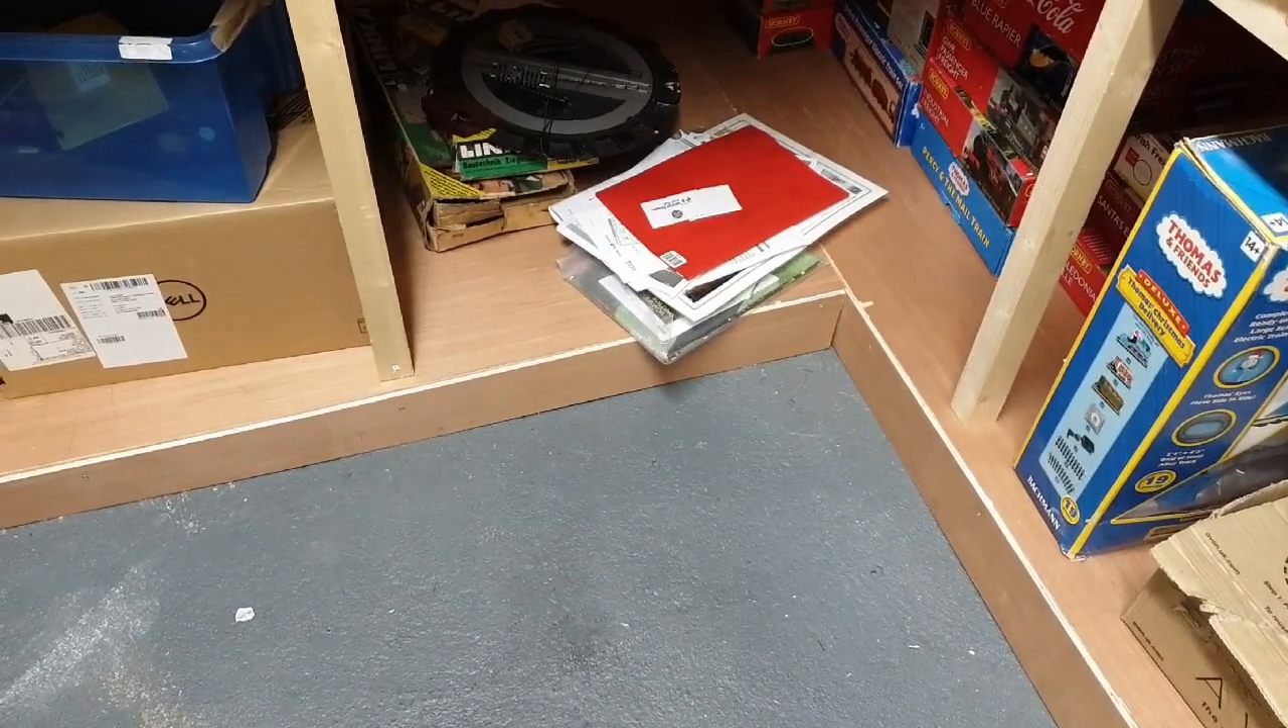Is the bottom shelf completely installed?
Yes.